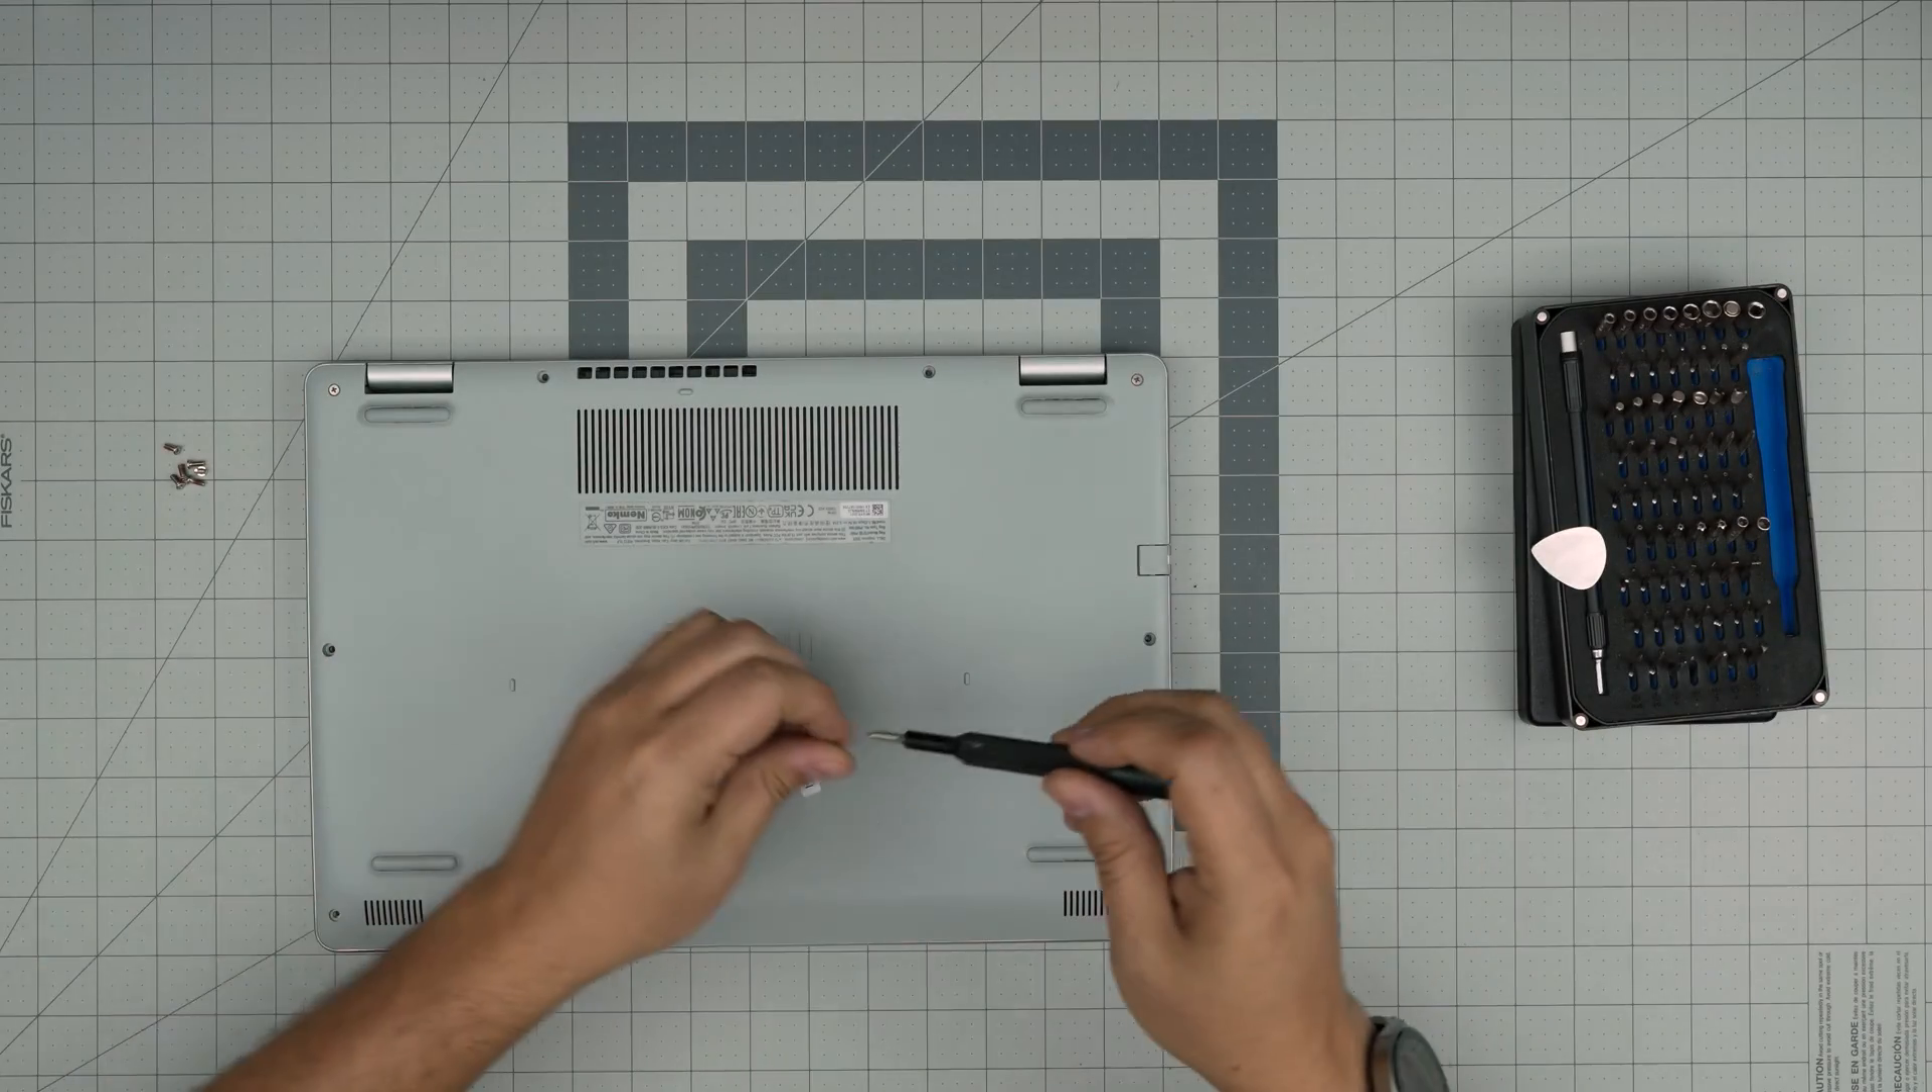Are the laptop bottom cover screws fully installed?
No.